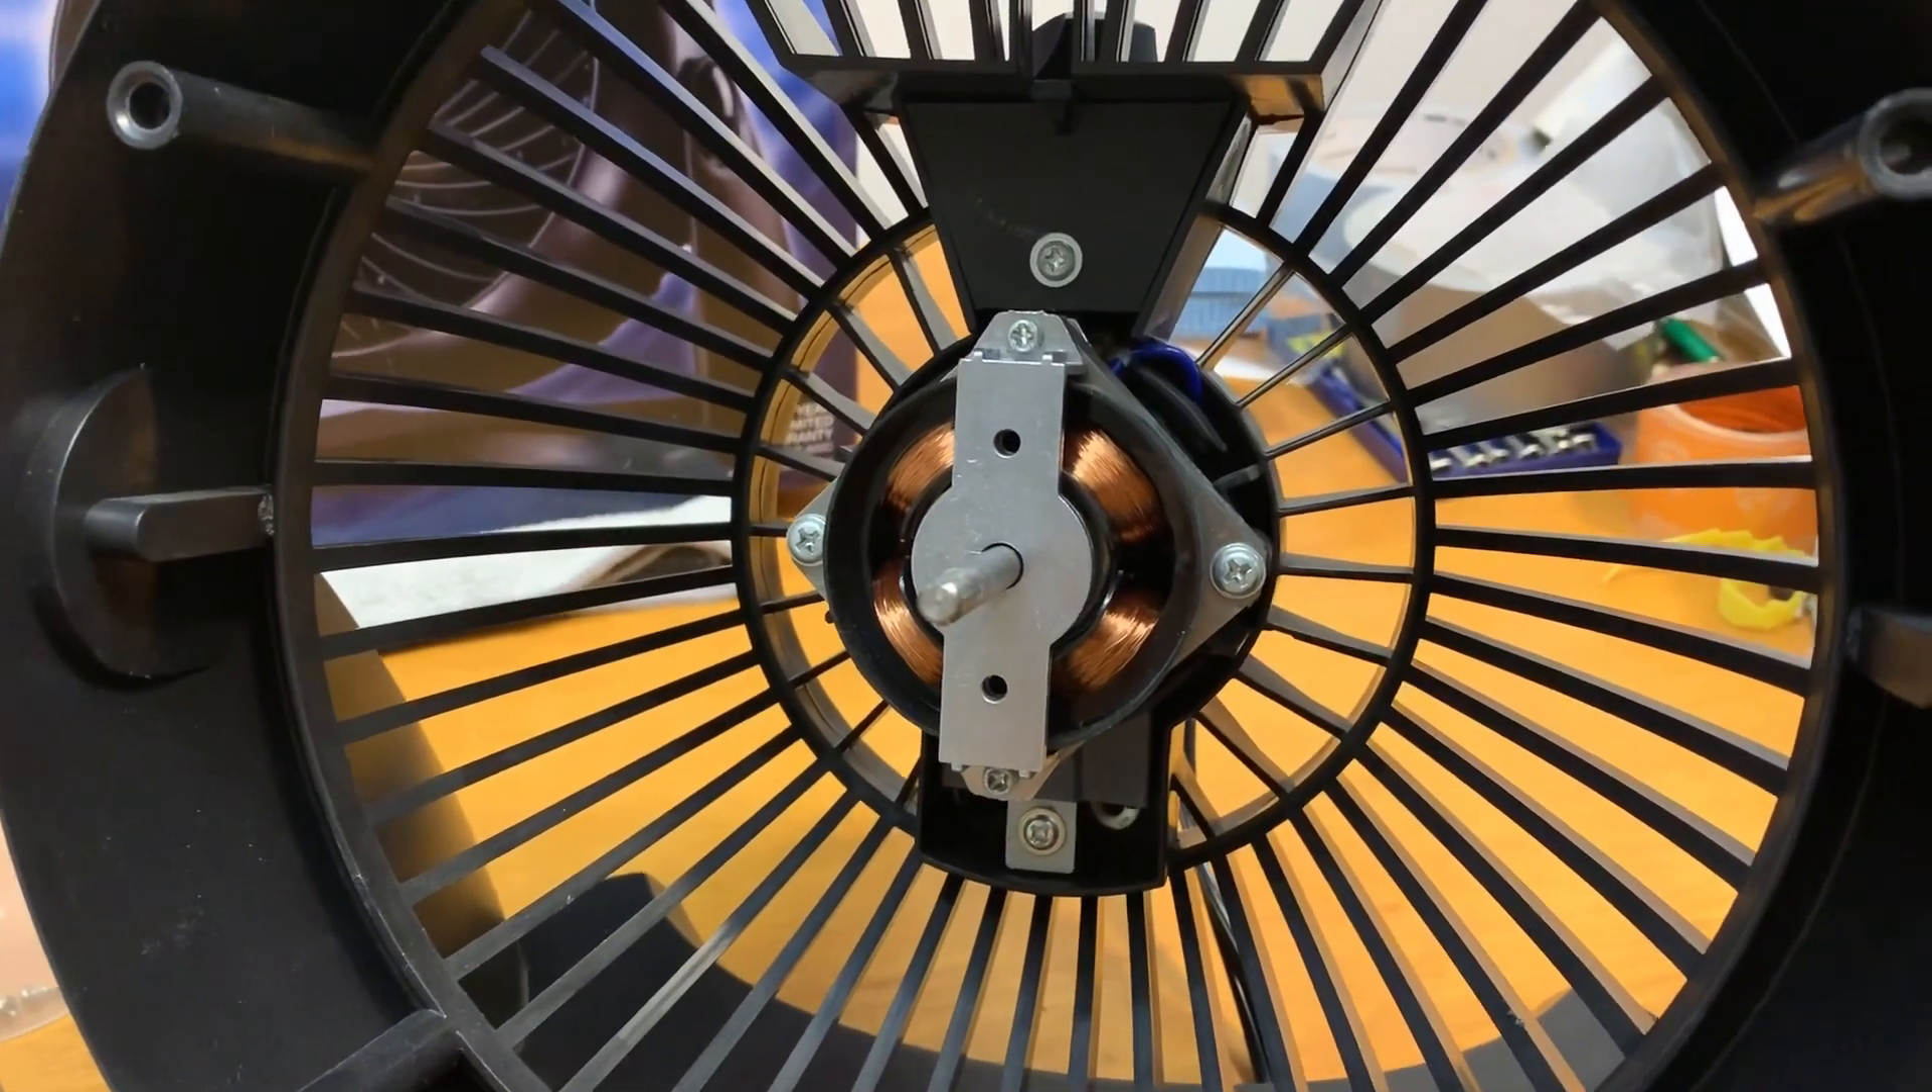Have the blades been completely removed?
Yes.